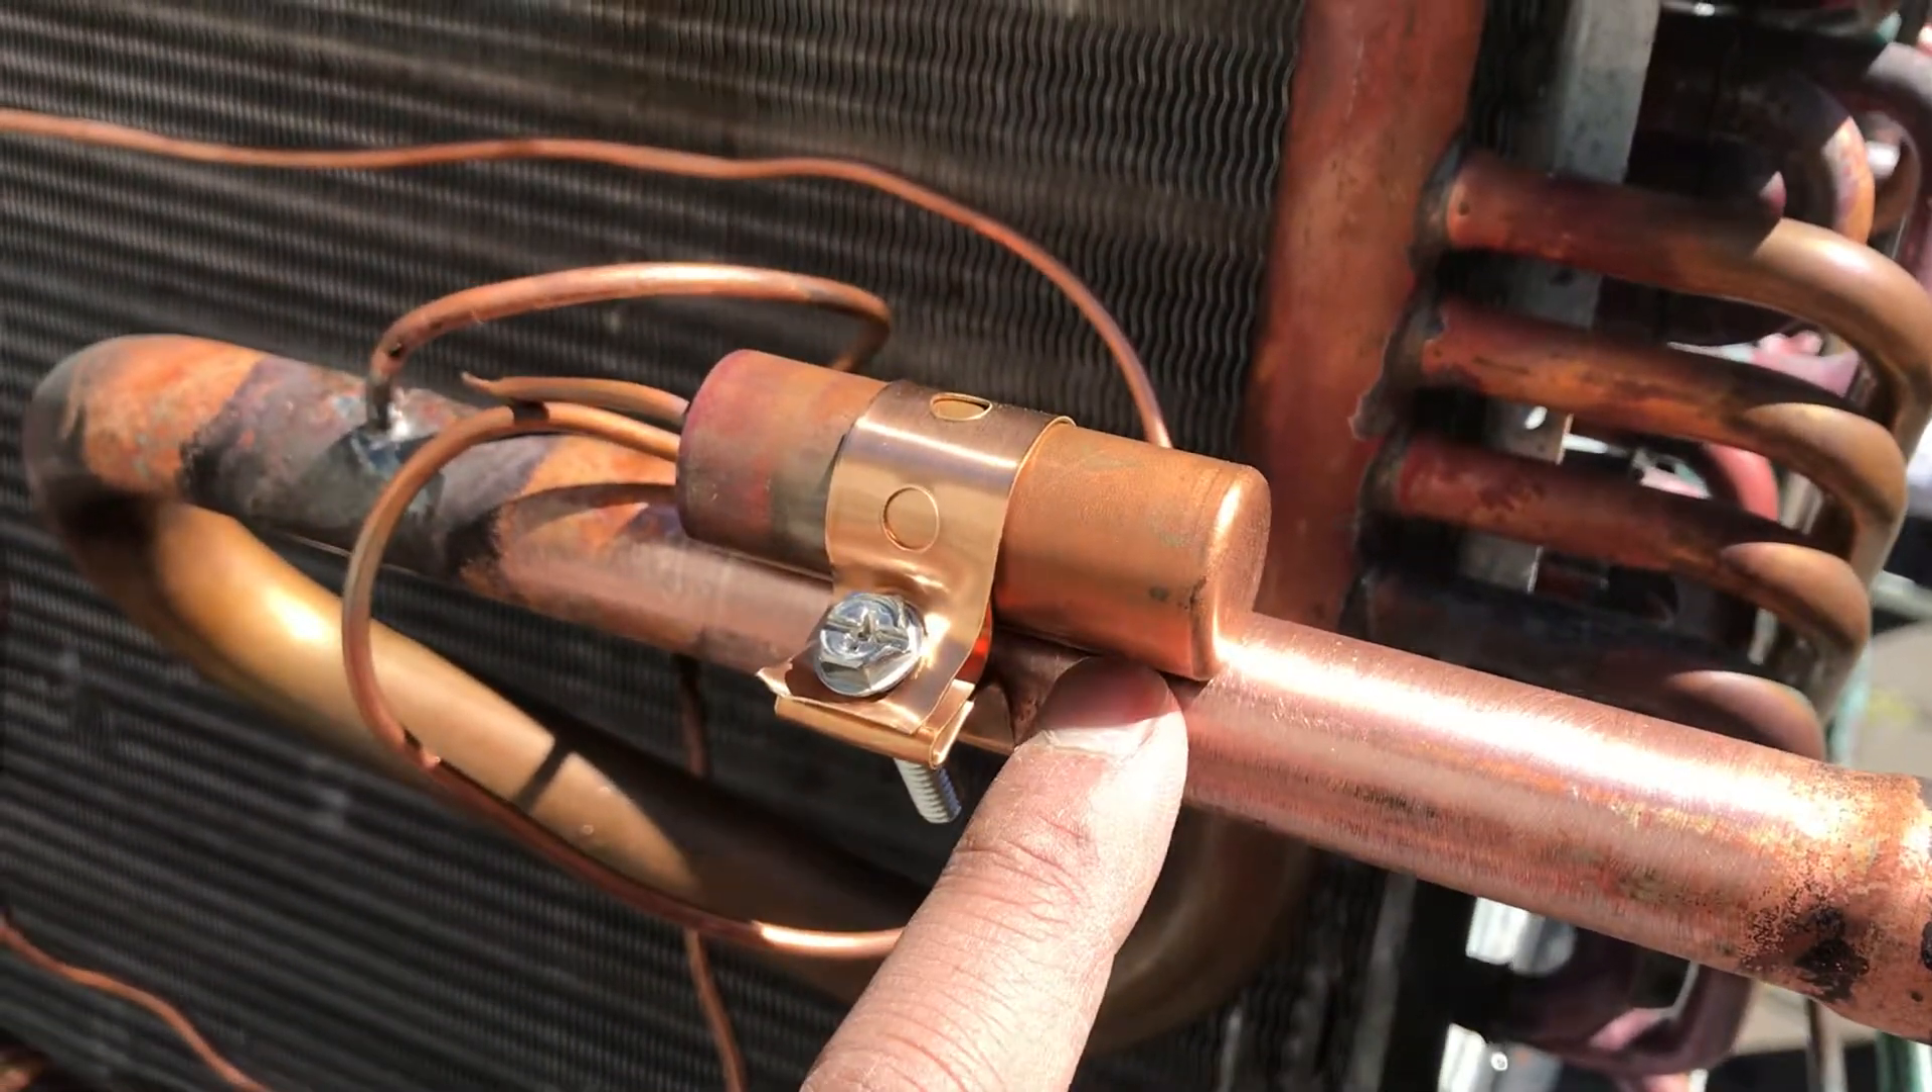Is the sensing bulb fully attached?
Yes.